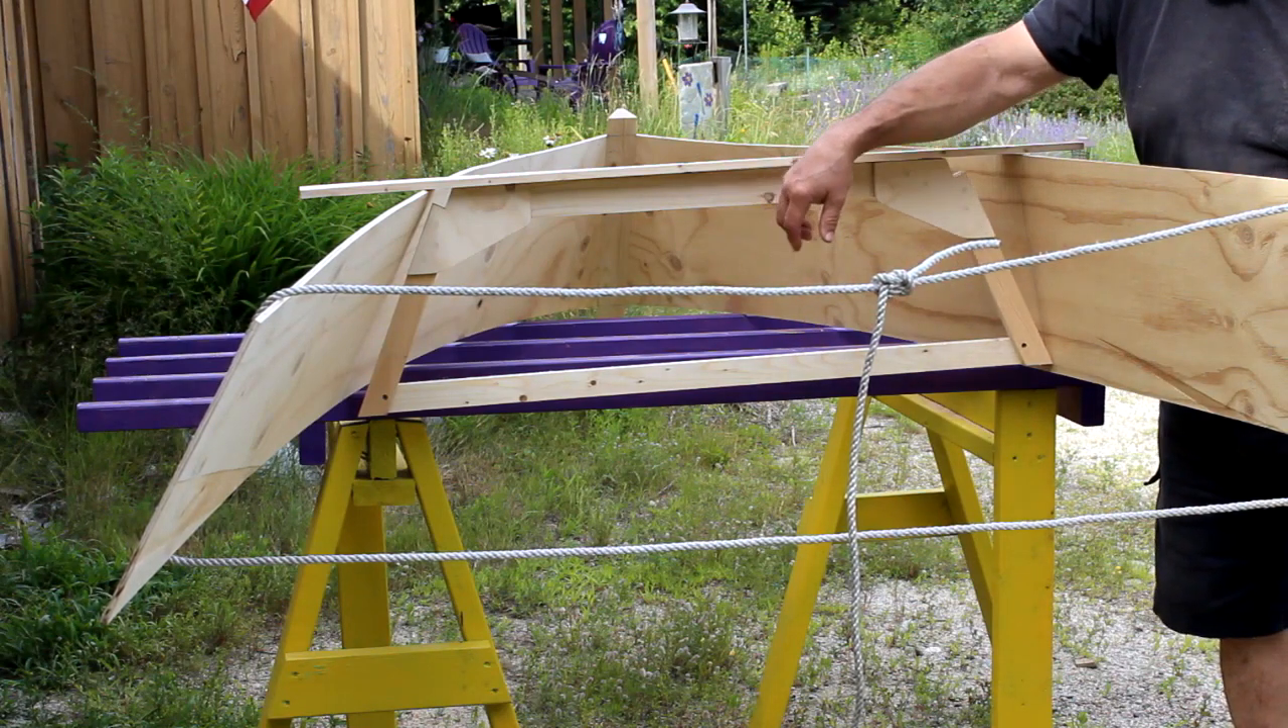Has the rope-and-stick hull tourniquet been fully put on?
No.